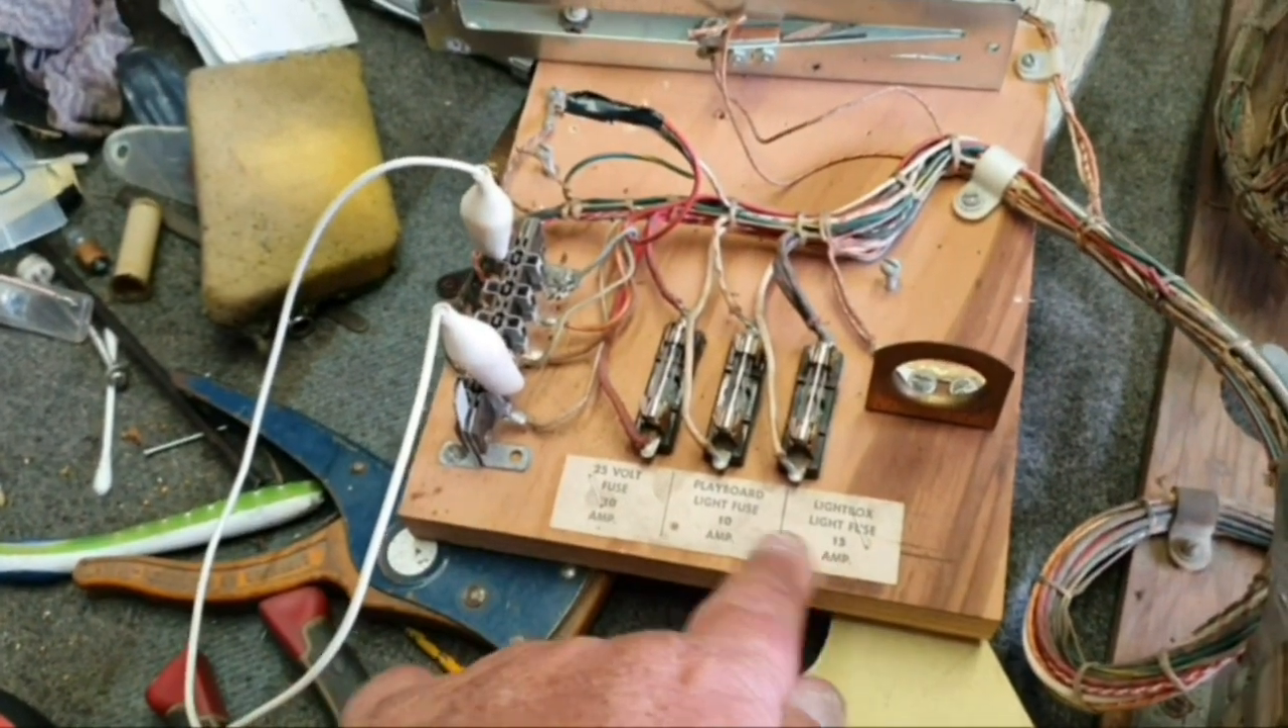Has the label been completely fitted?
Yes.